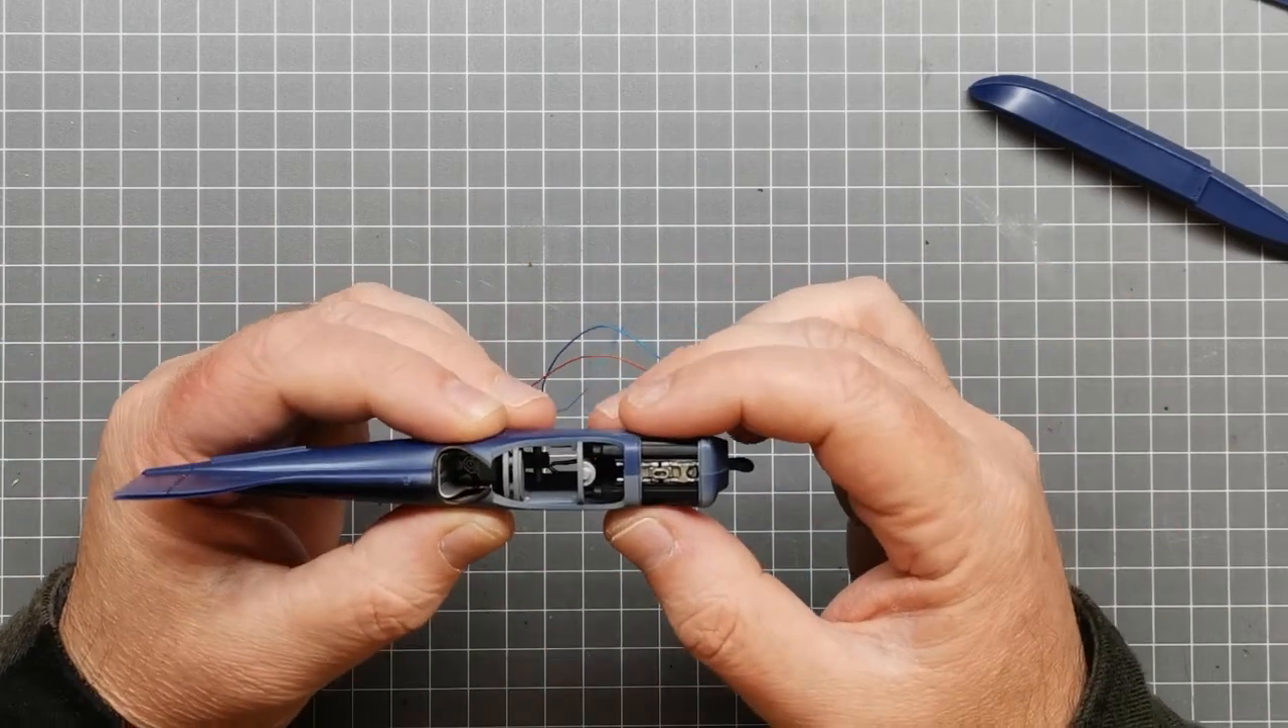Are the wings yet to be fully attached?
Yes.